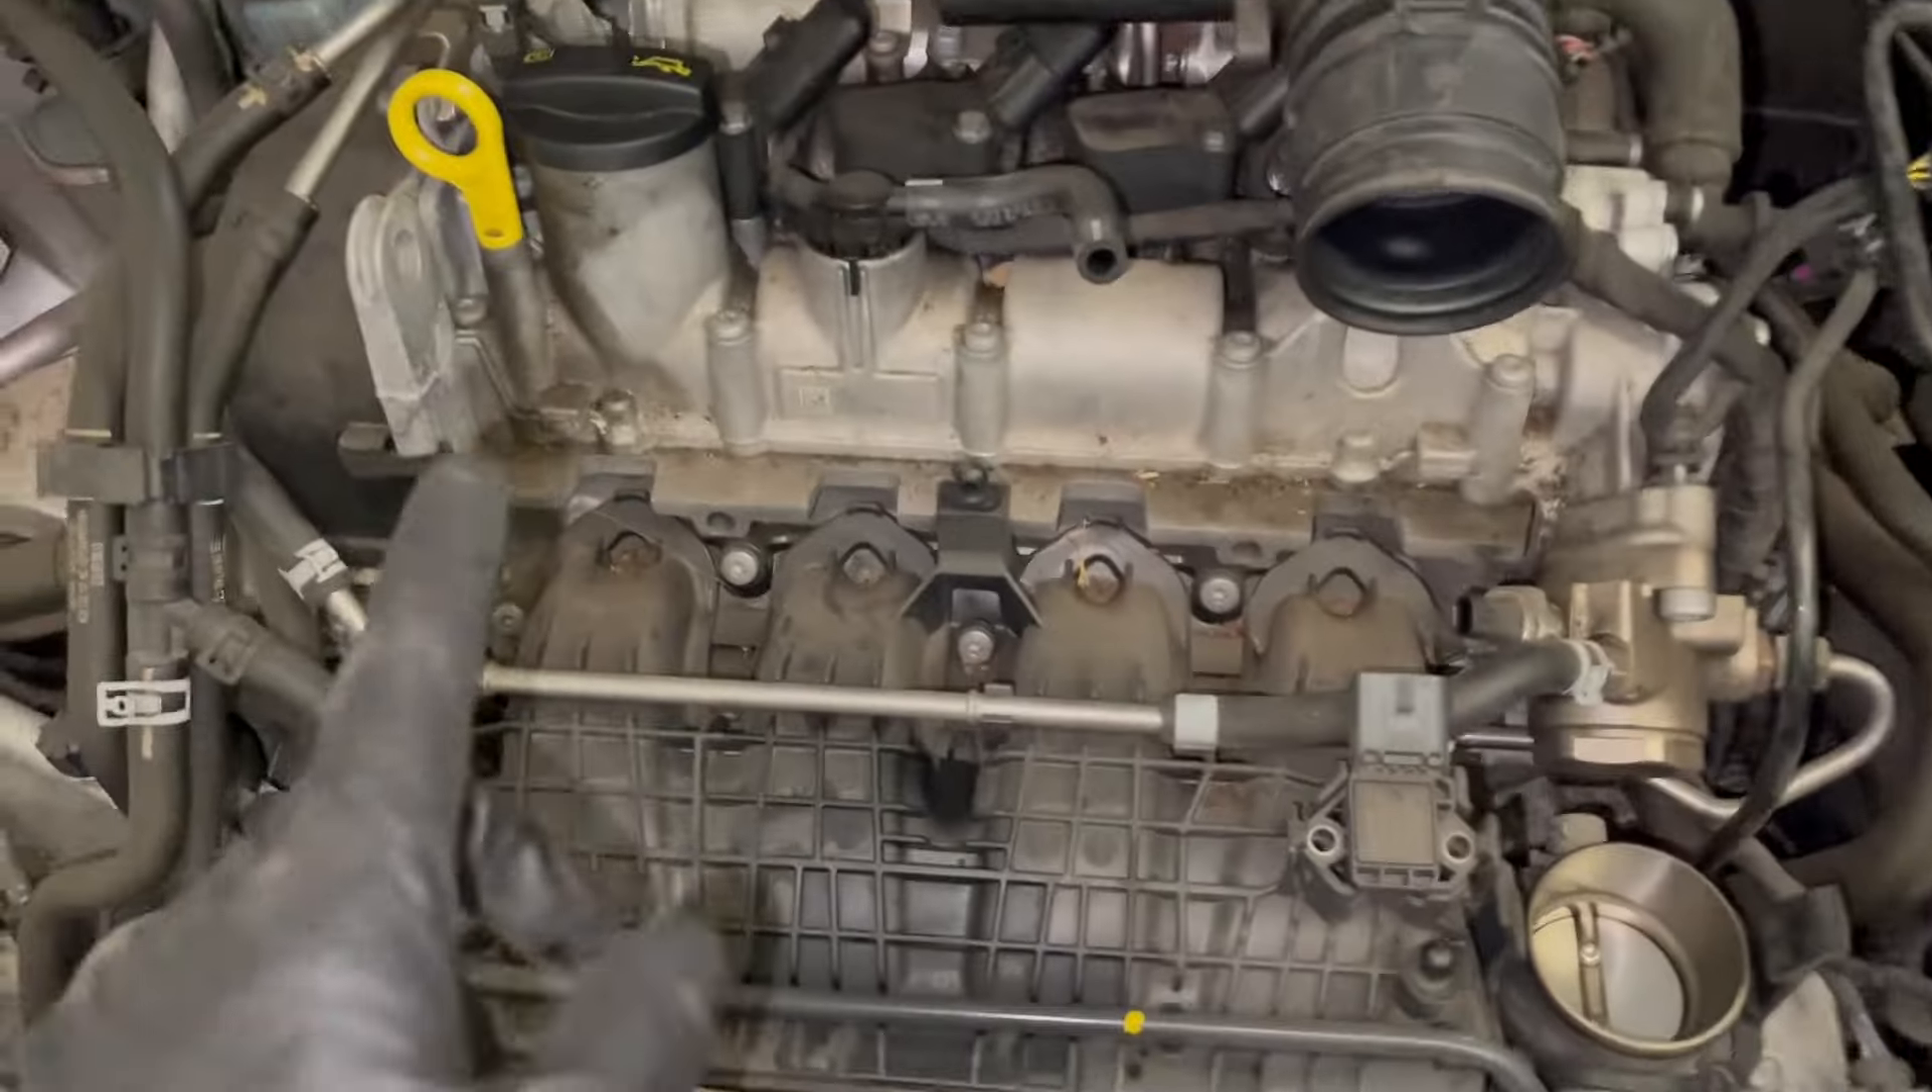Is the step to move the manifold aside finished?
No.